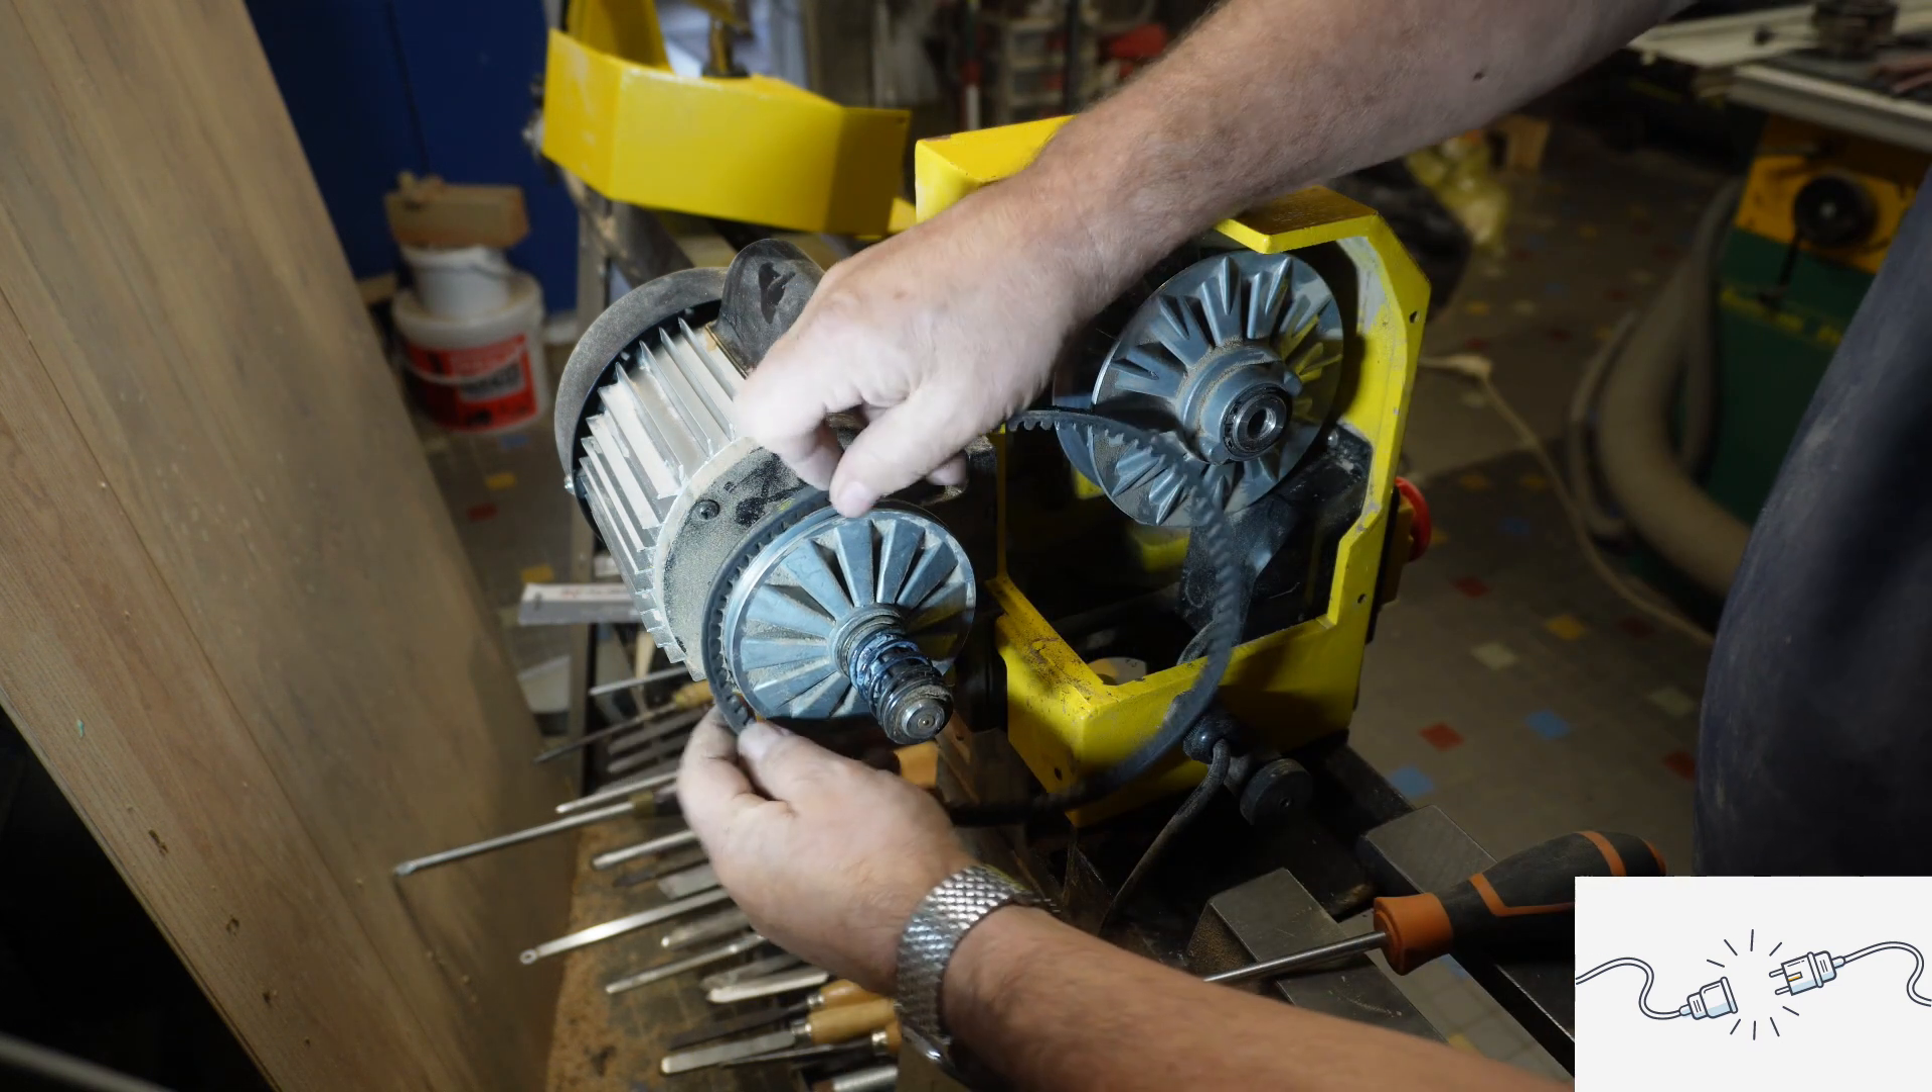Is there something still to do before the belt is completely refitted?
Yes.